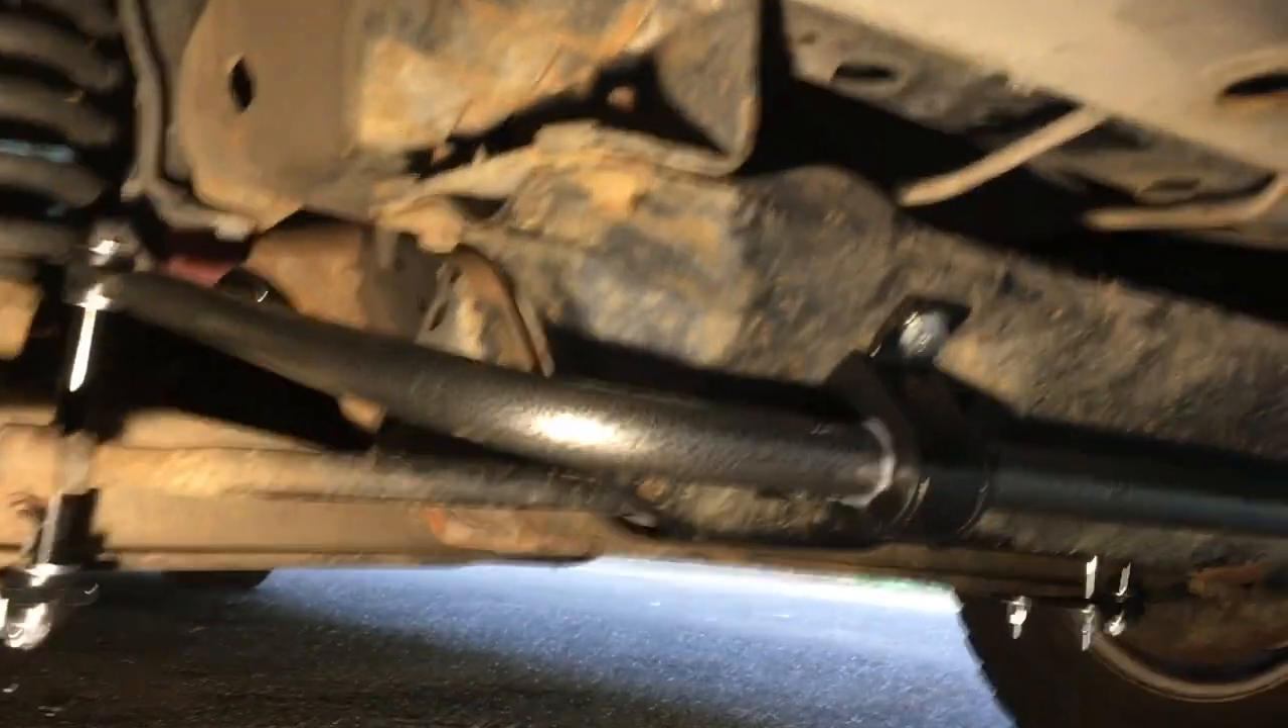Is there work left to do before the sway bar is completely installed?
No.